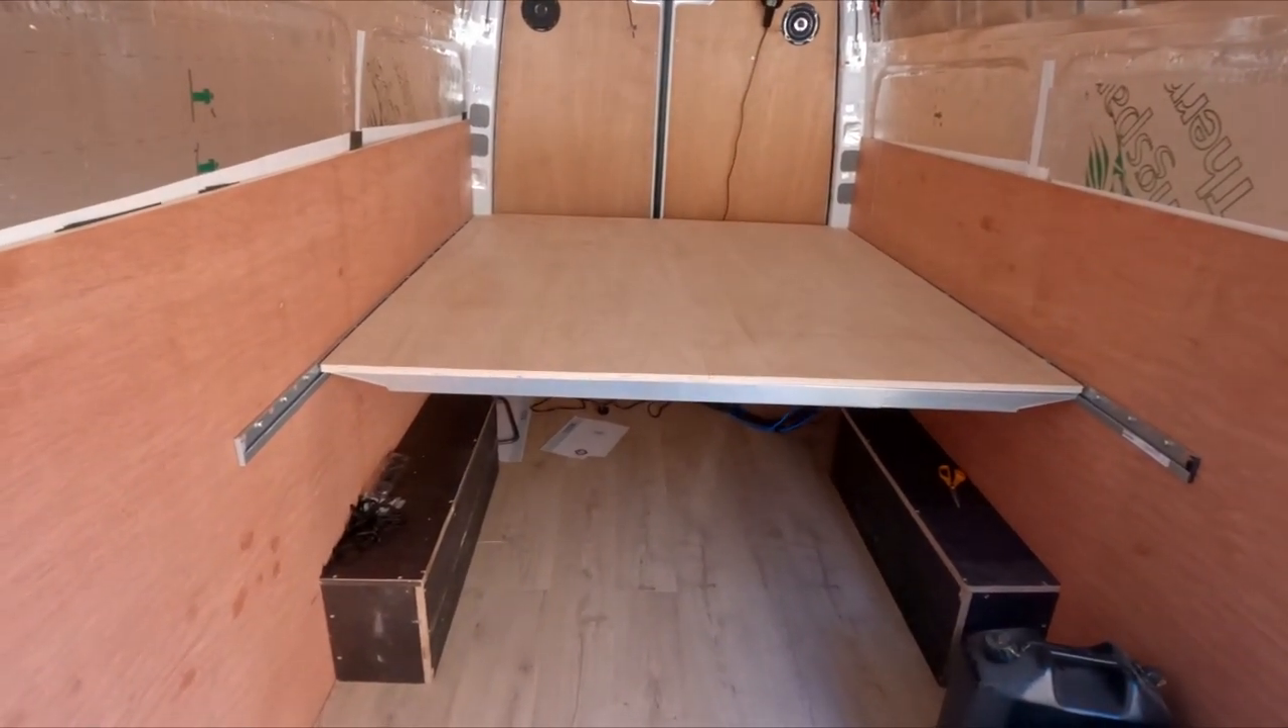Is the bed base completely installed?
Yes.